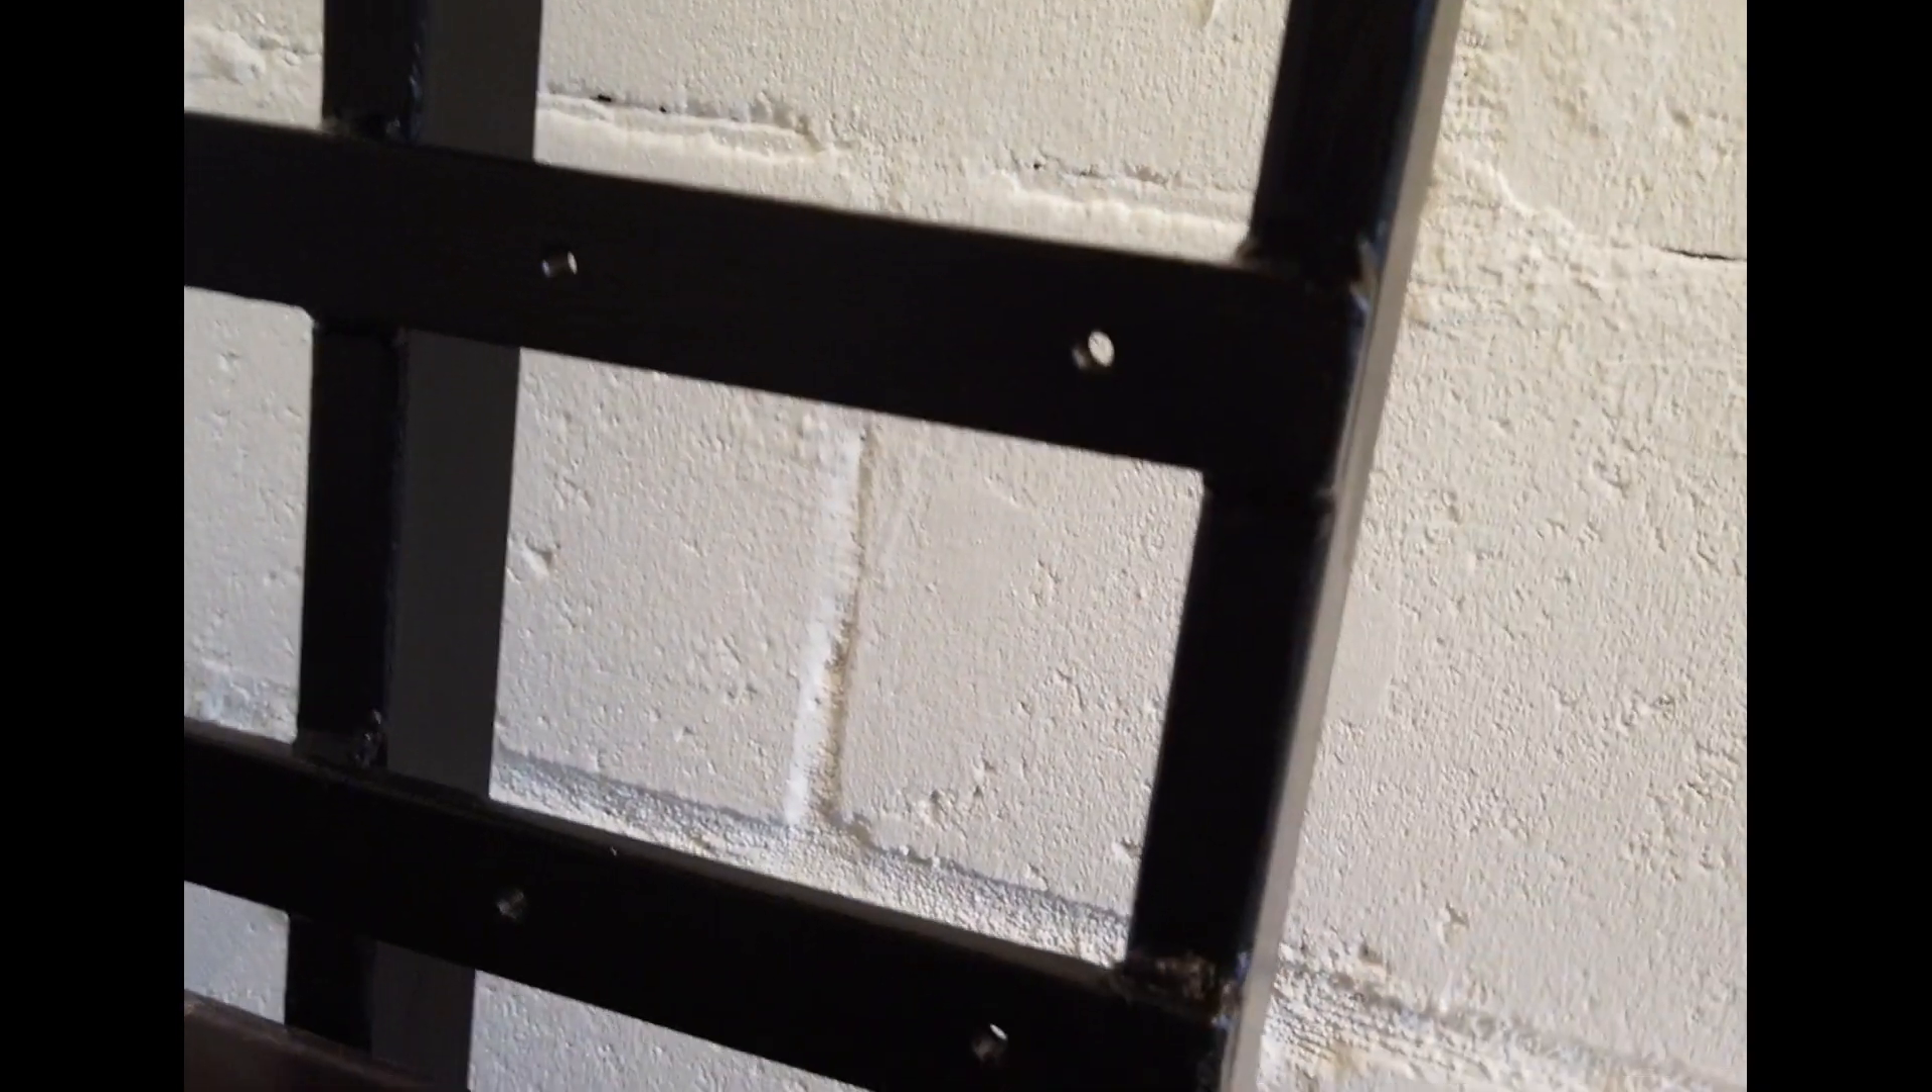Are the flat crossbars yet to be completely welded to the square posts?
No.